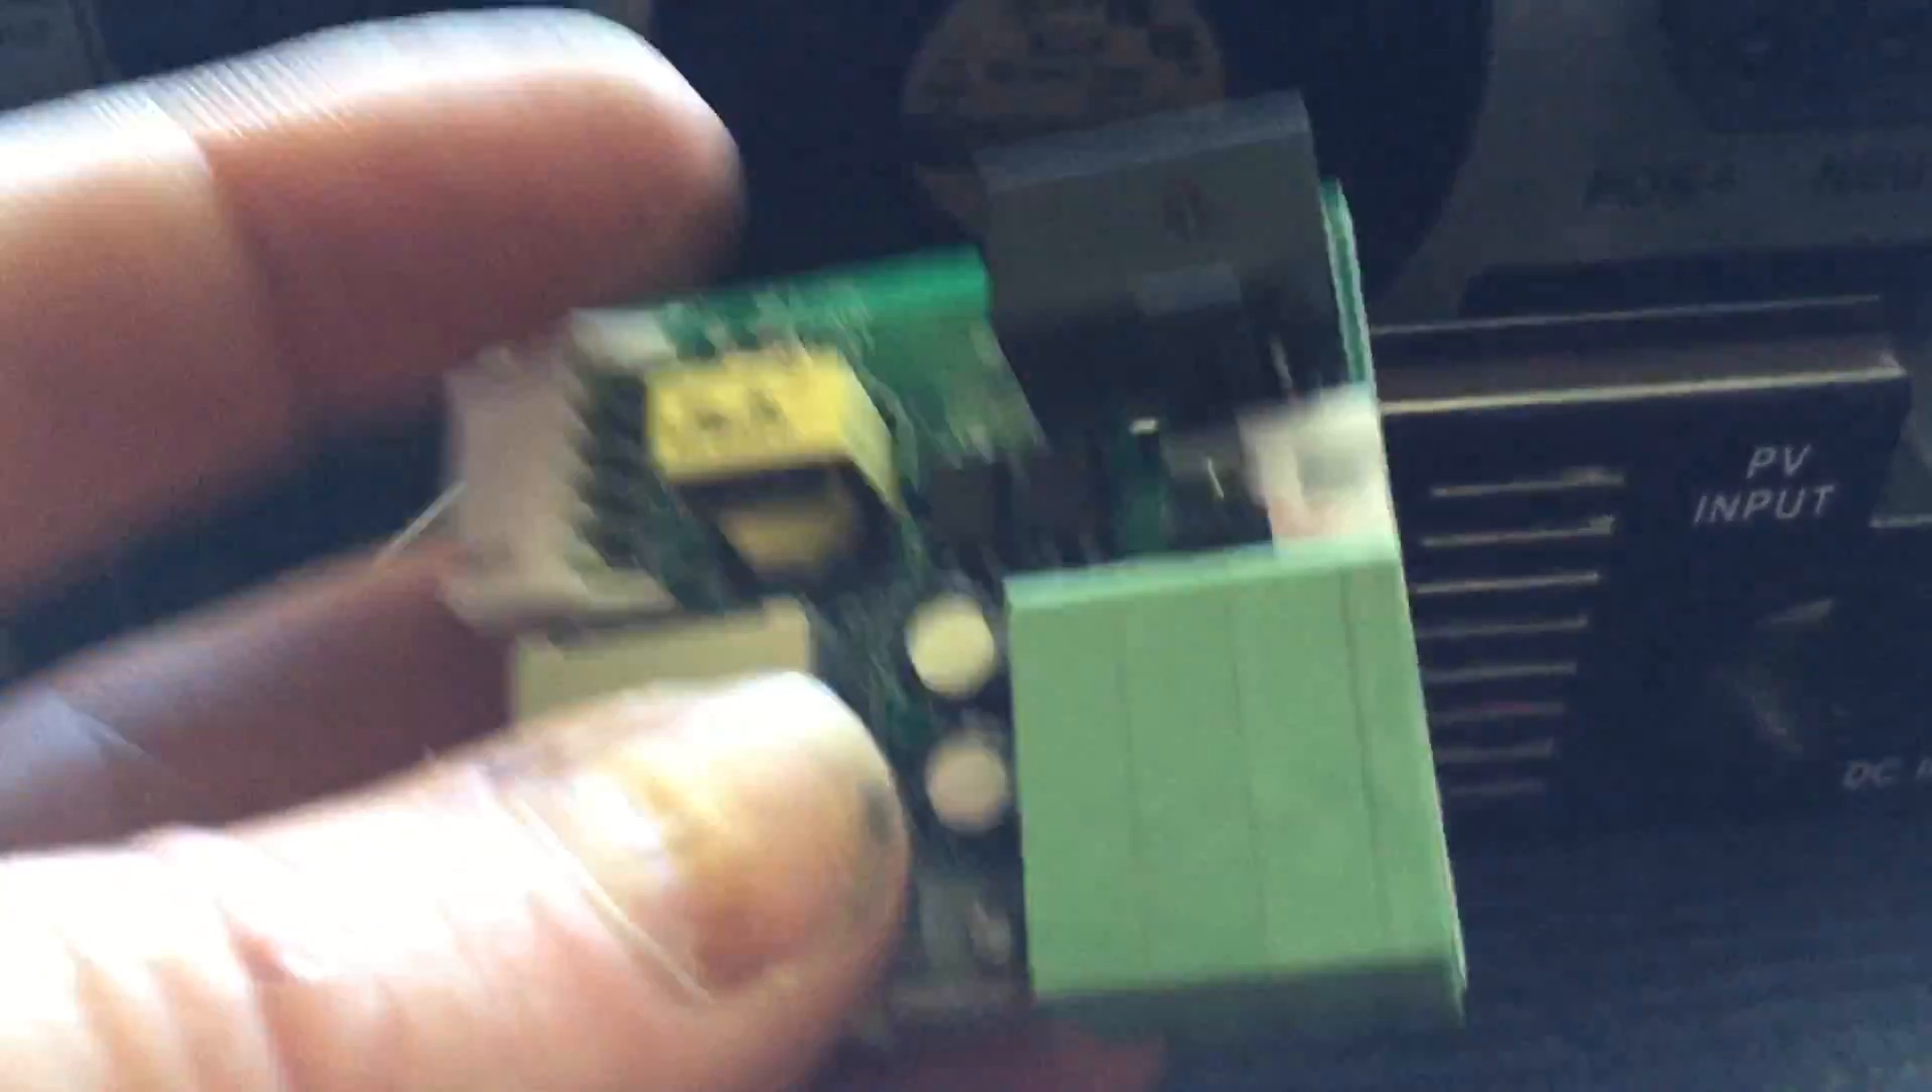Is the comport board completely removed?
Yes.